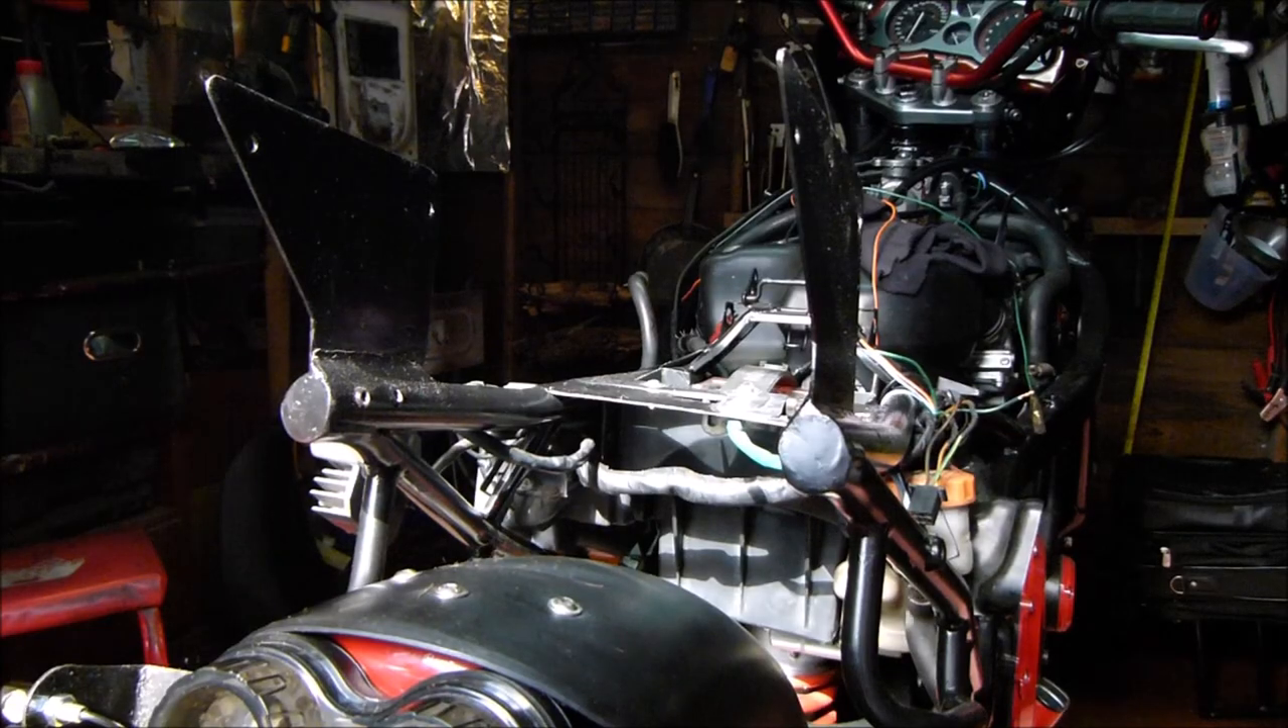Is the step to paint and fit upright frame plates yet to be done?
No.